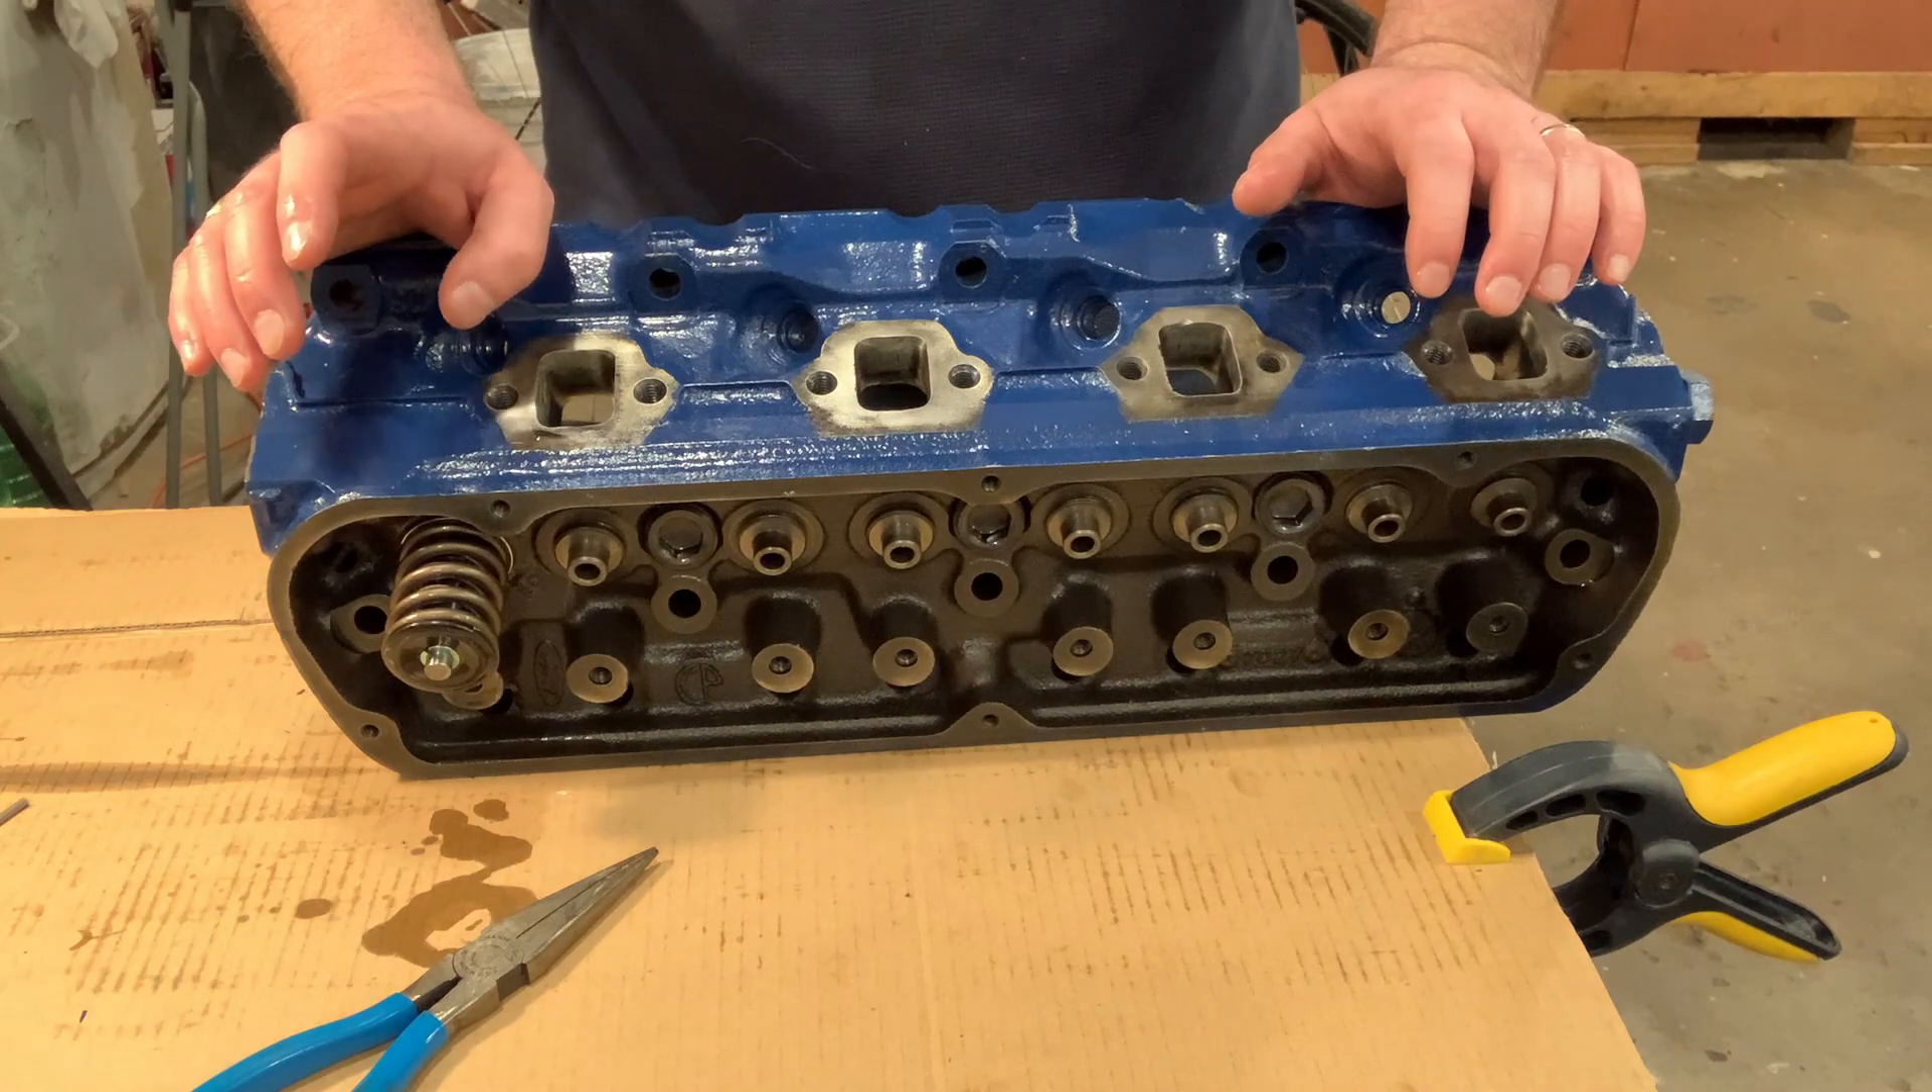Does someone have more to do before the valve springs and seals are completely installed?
Yes.